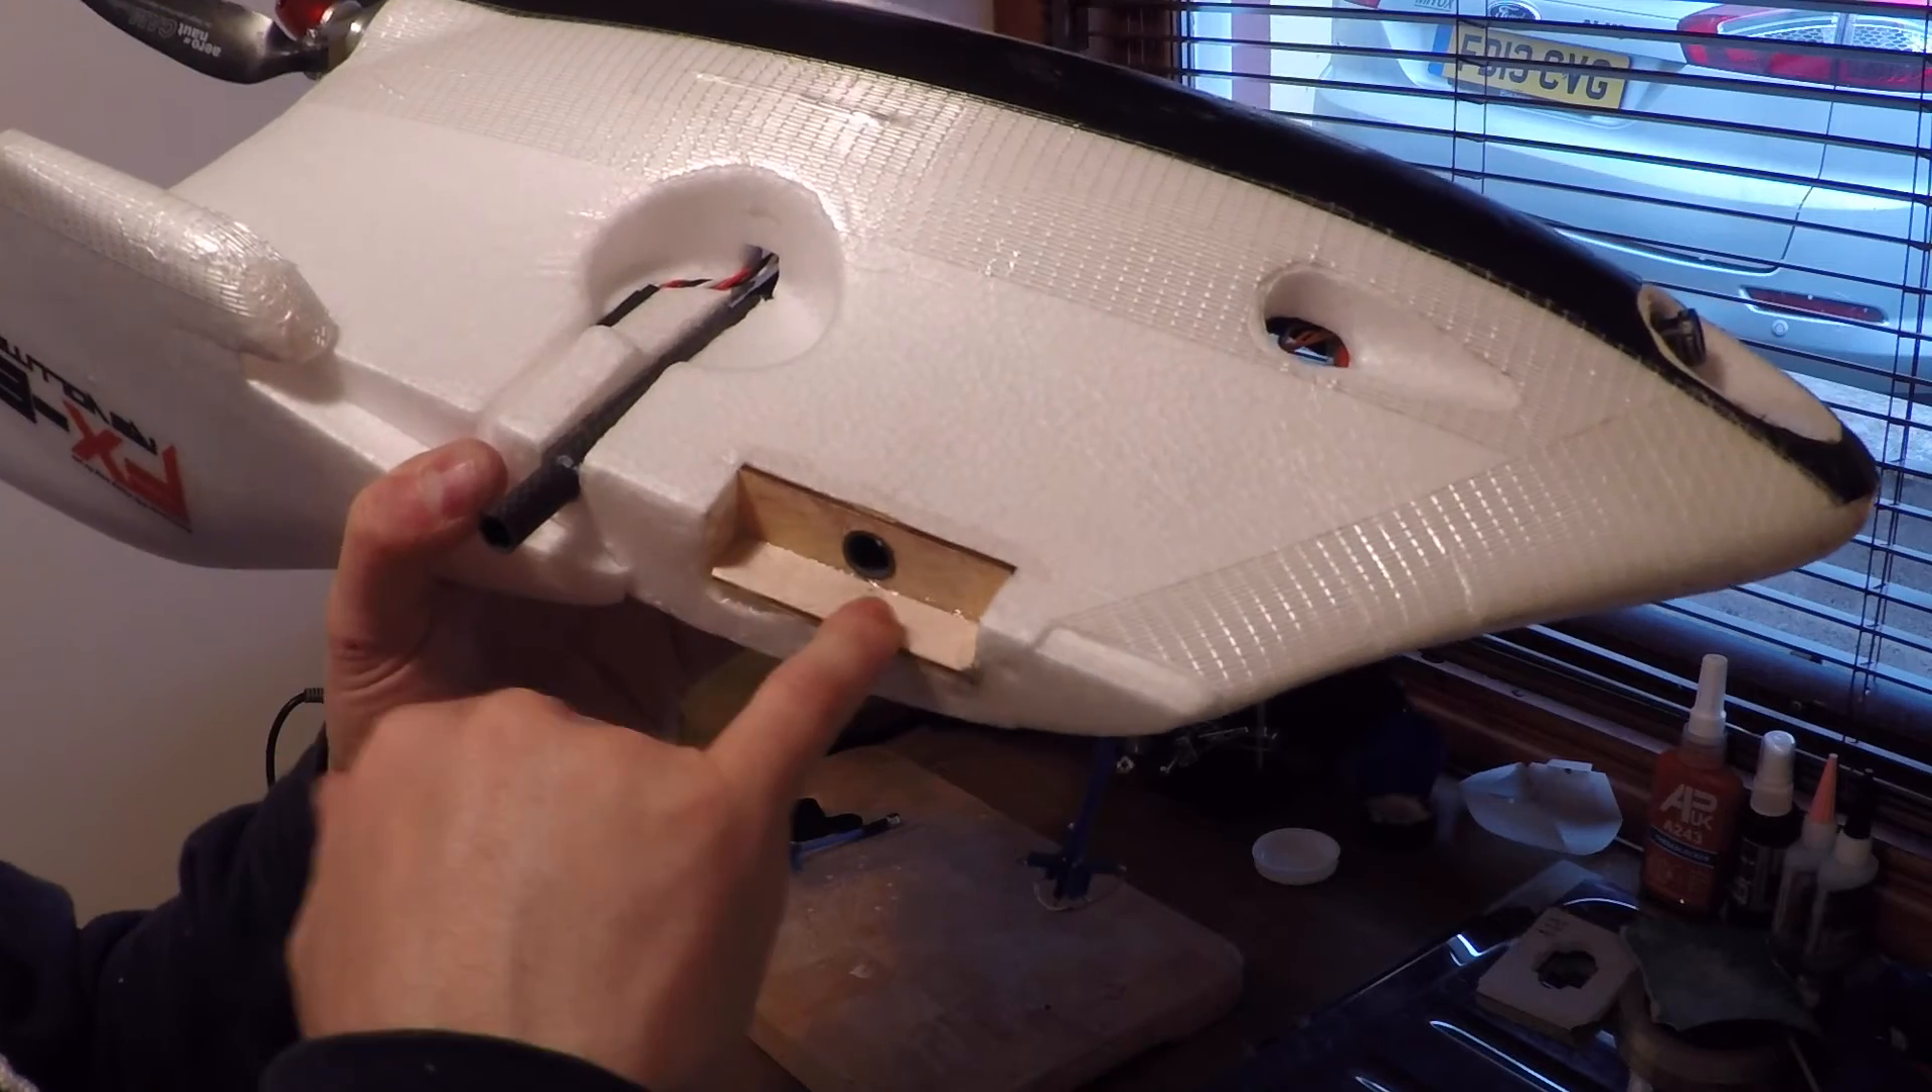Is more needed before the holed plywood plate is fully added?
No.